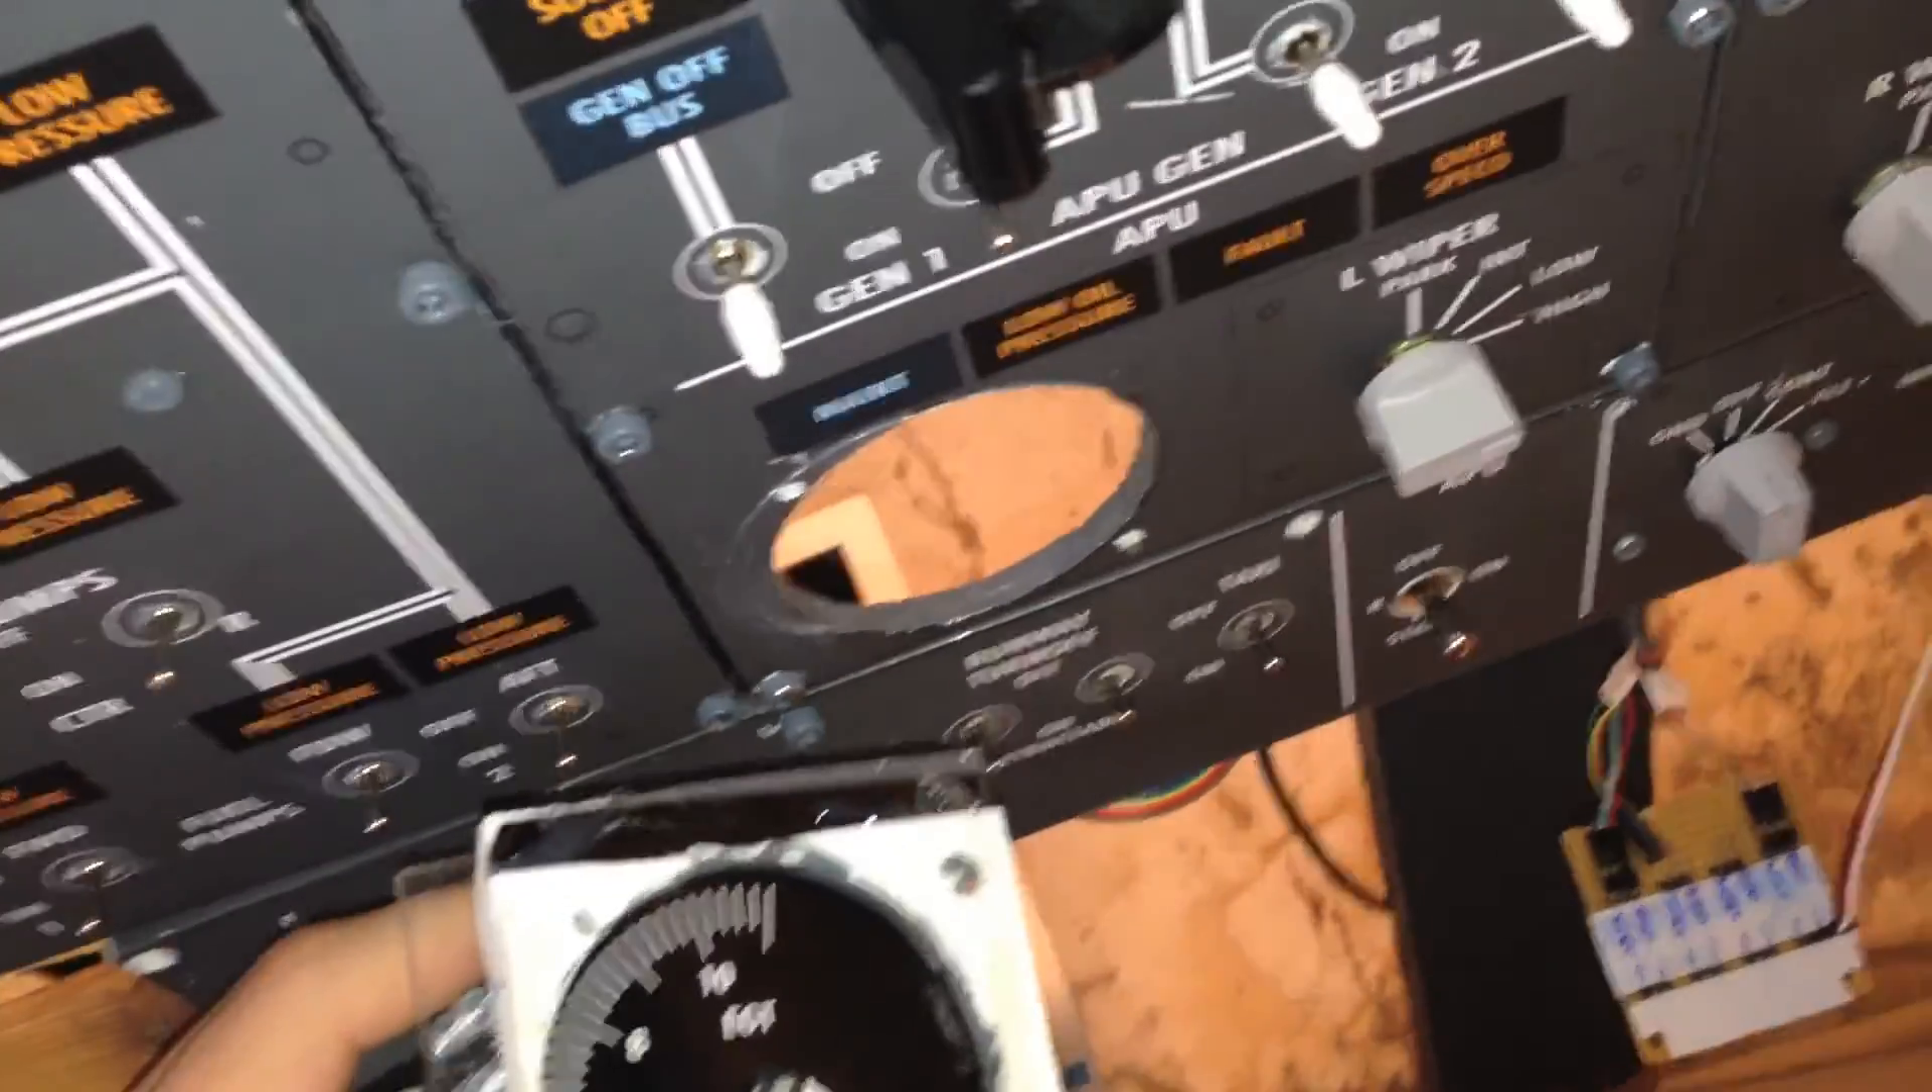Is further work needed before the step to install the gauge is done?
Yes.